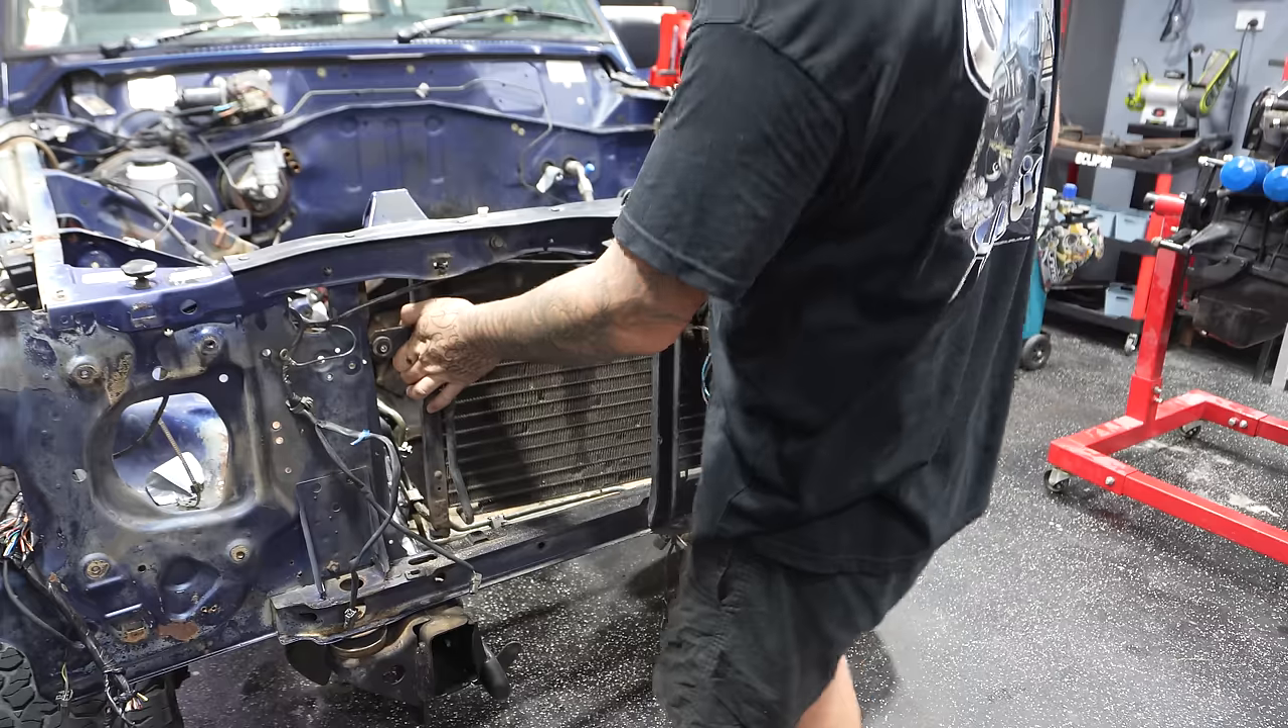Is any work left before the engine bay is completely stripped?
Yes.